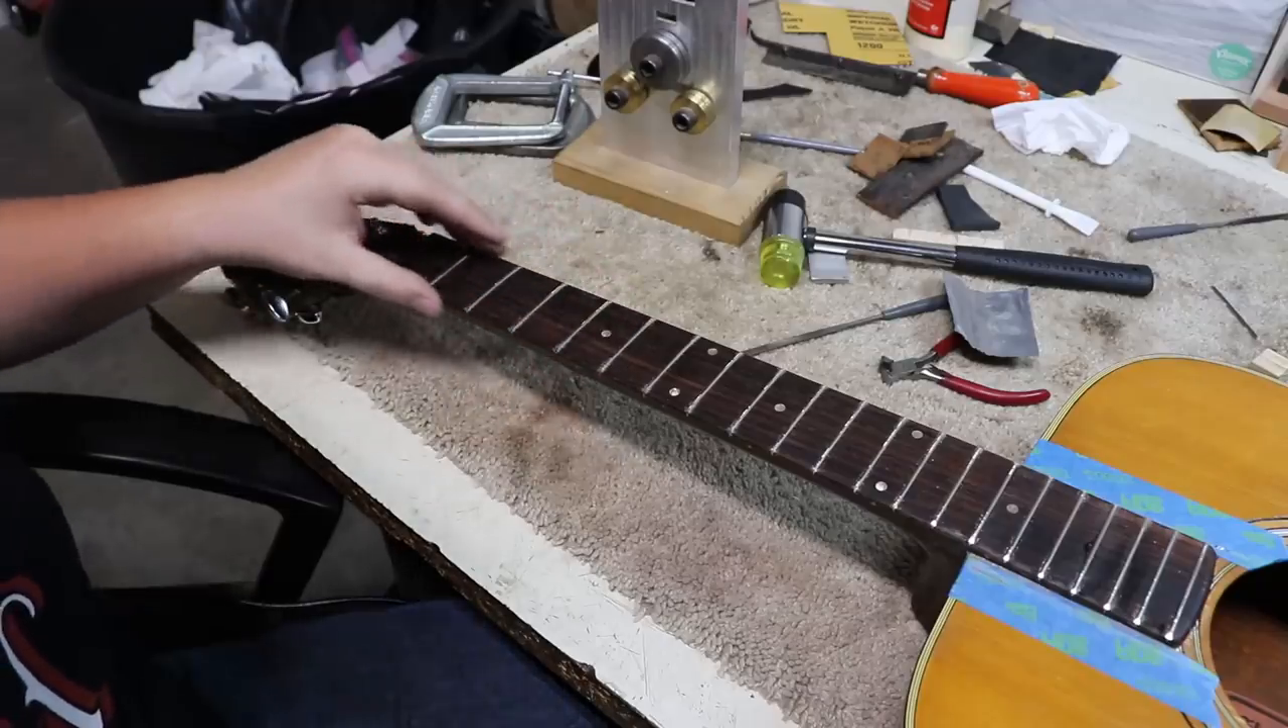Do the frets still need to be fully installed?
No.